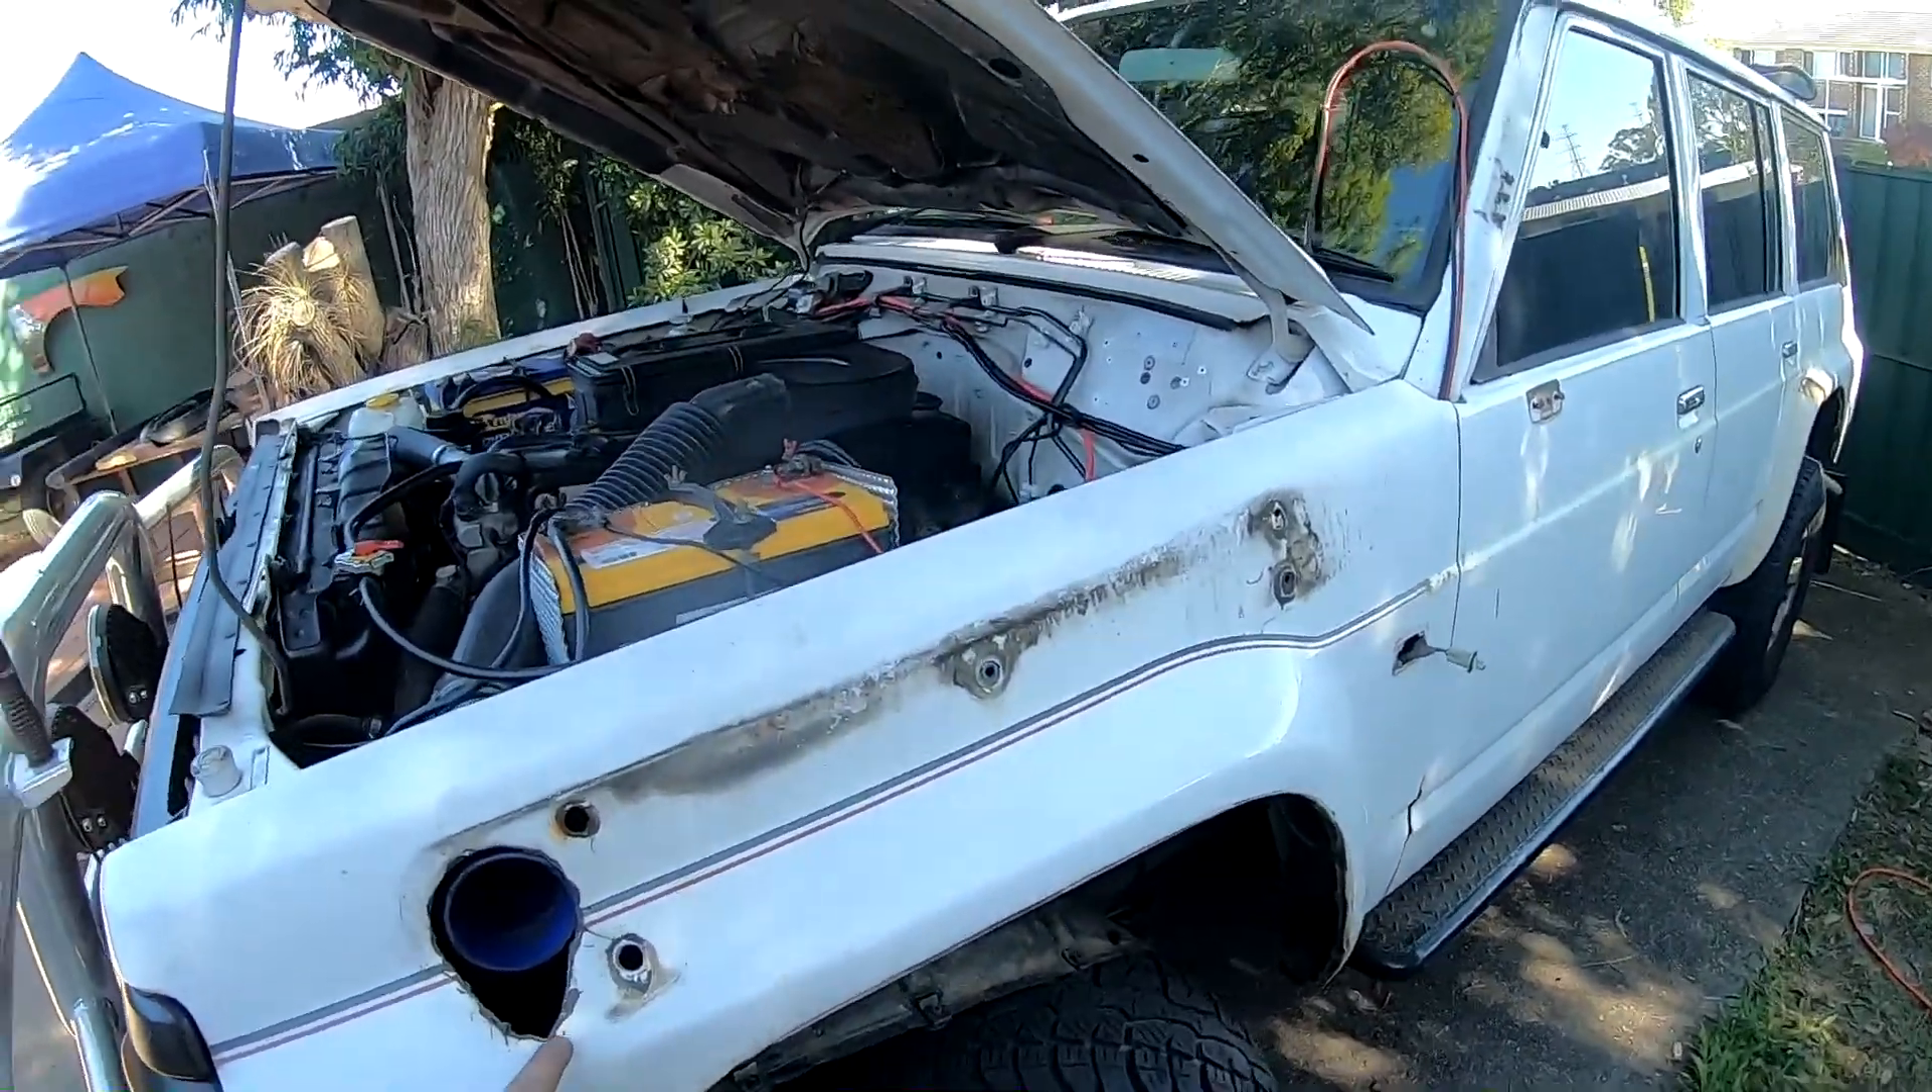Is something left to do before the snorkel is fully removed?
No.